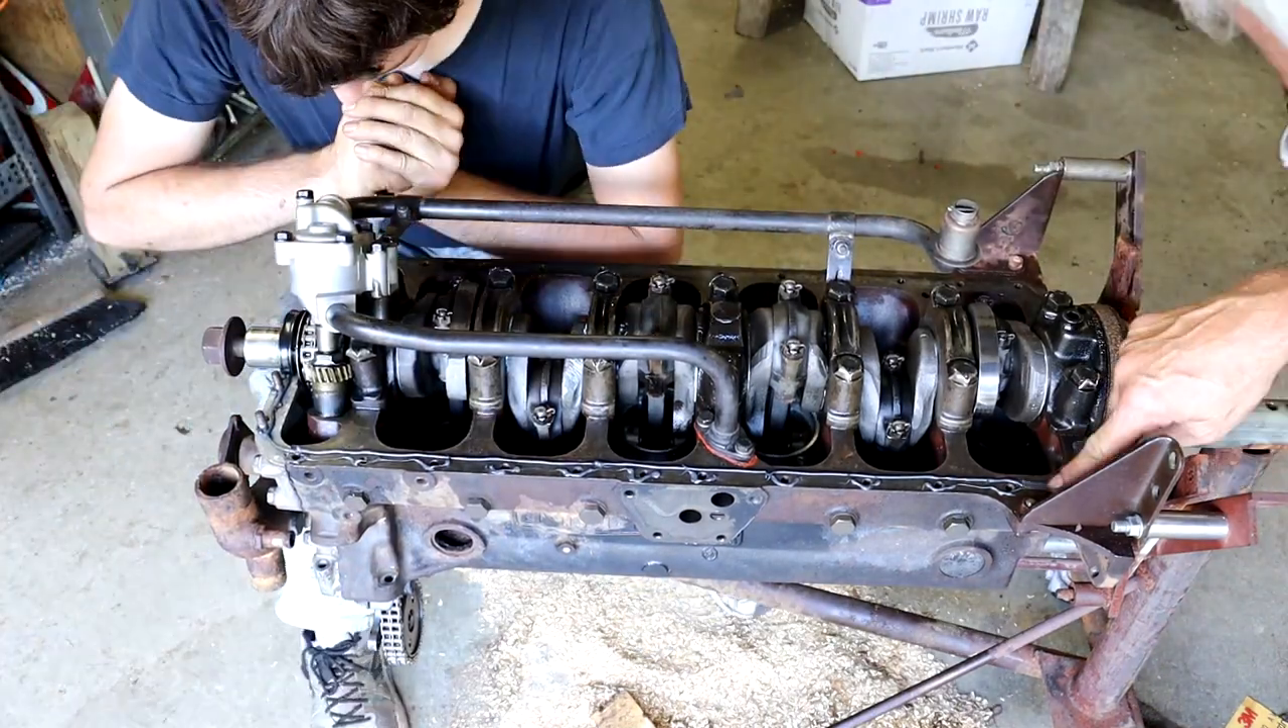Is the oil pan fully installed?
No.